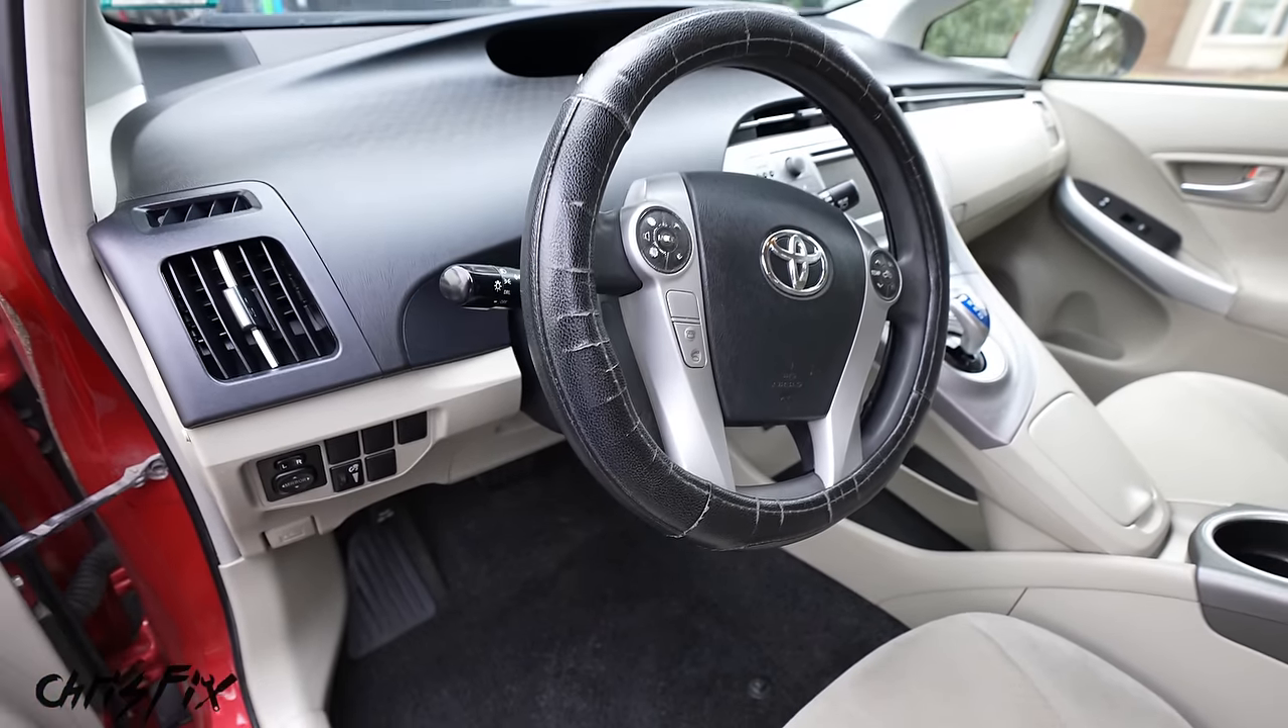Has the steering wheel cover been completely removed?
No.